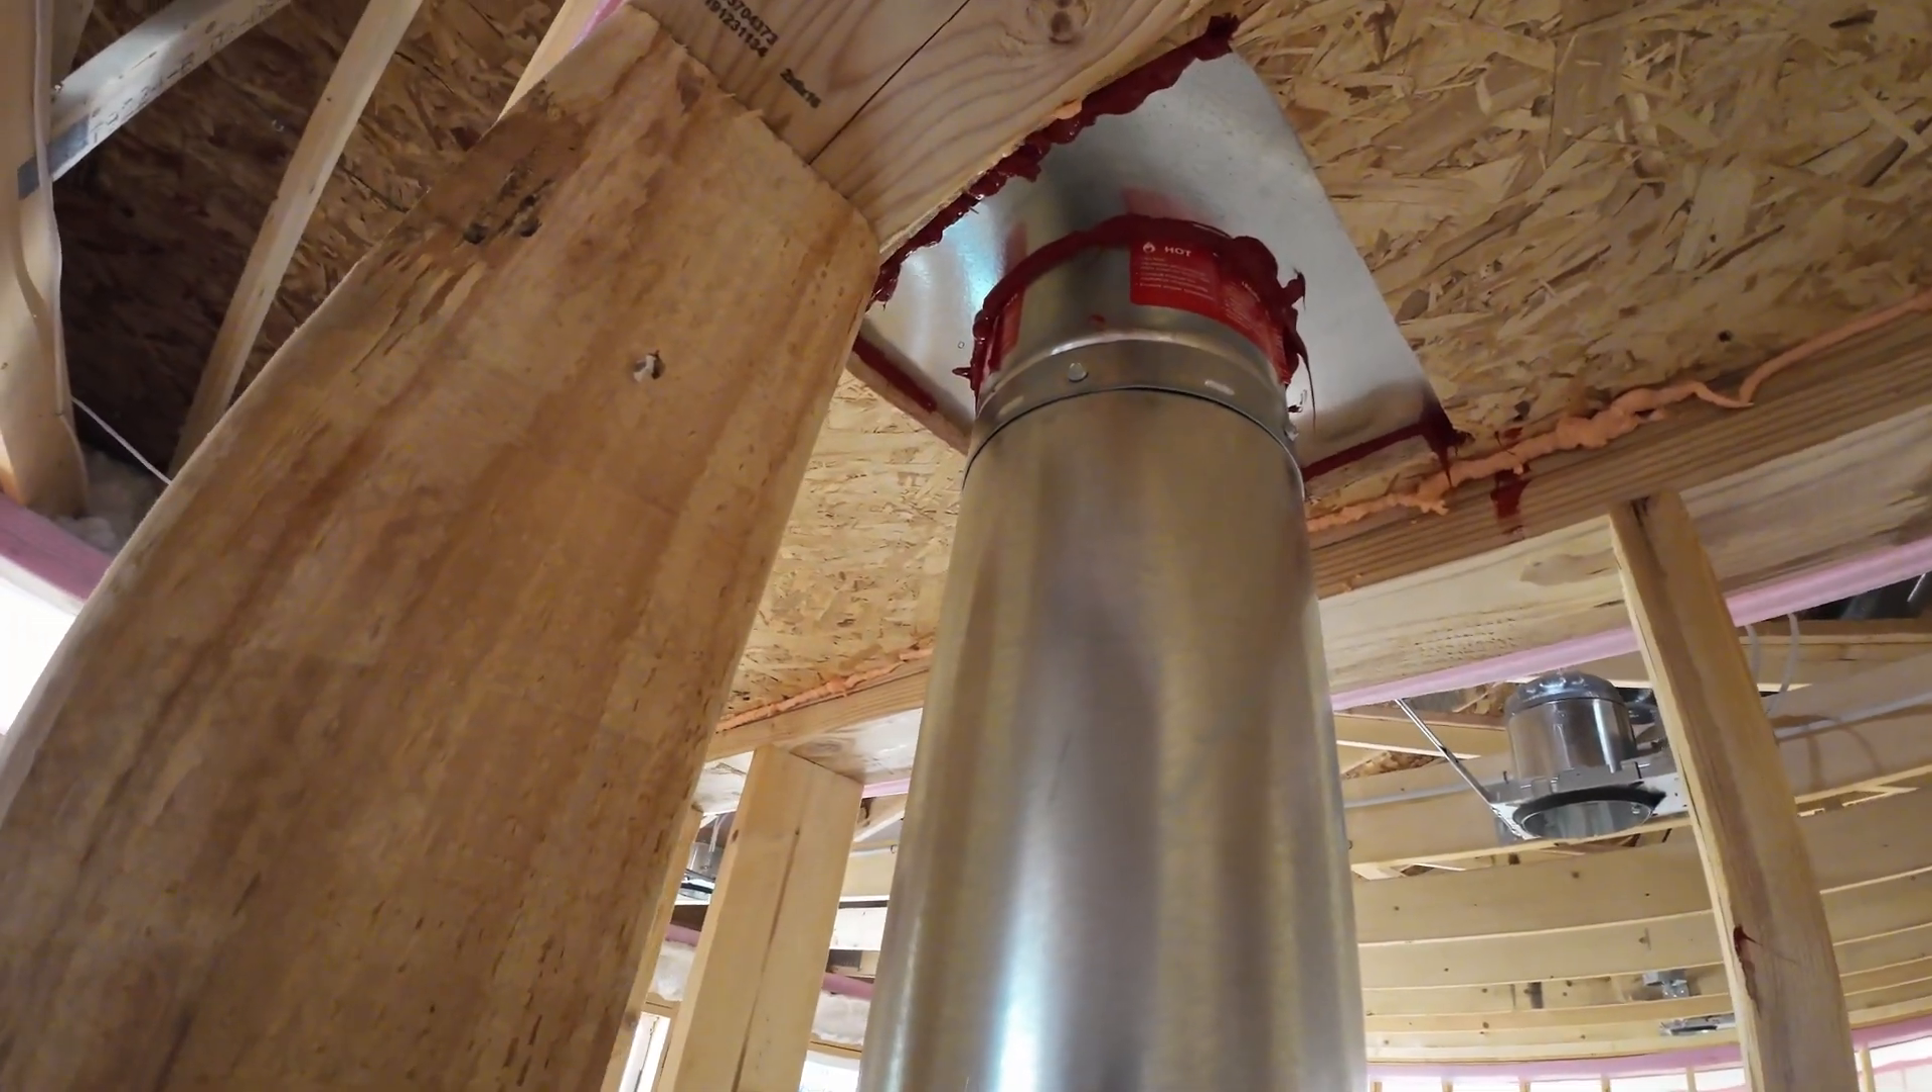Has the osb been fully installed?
Yes.